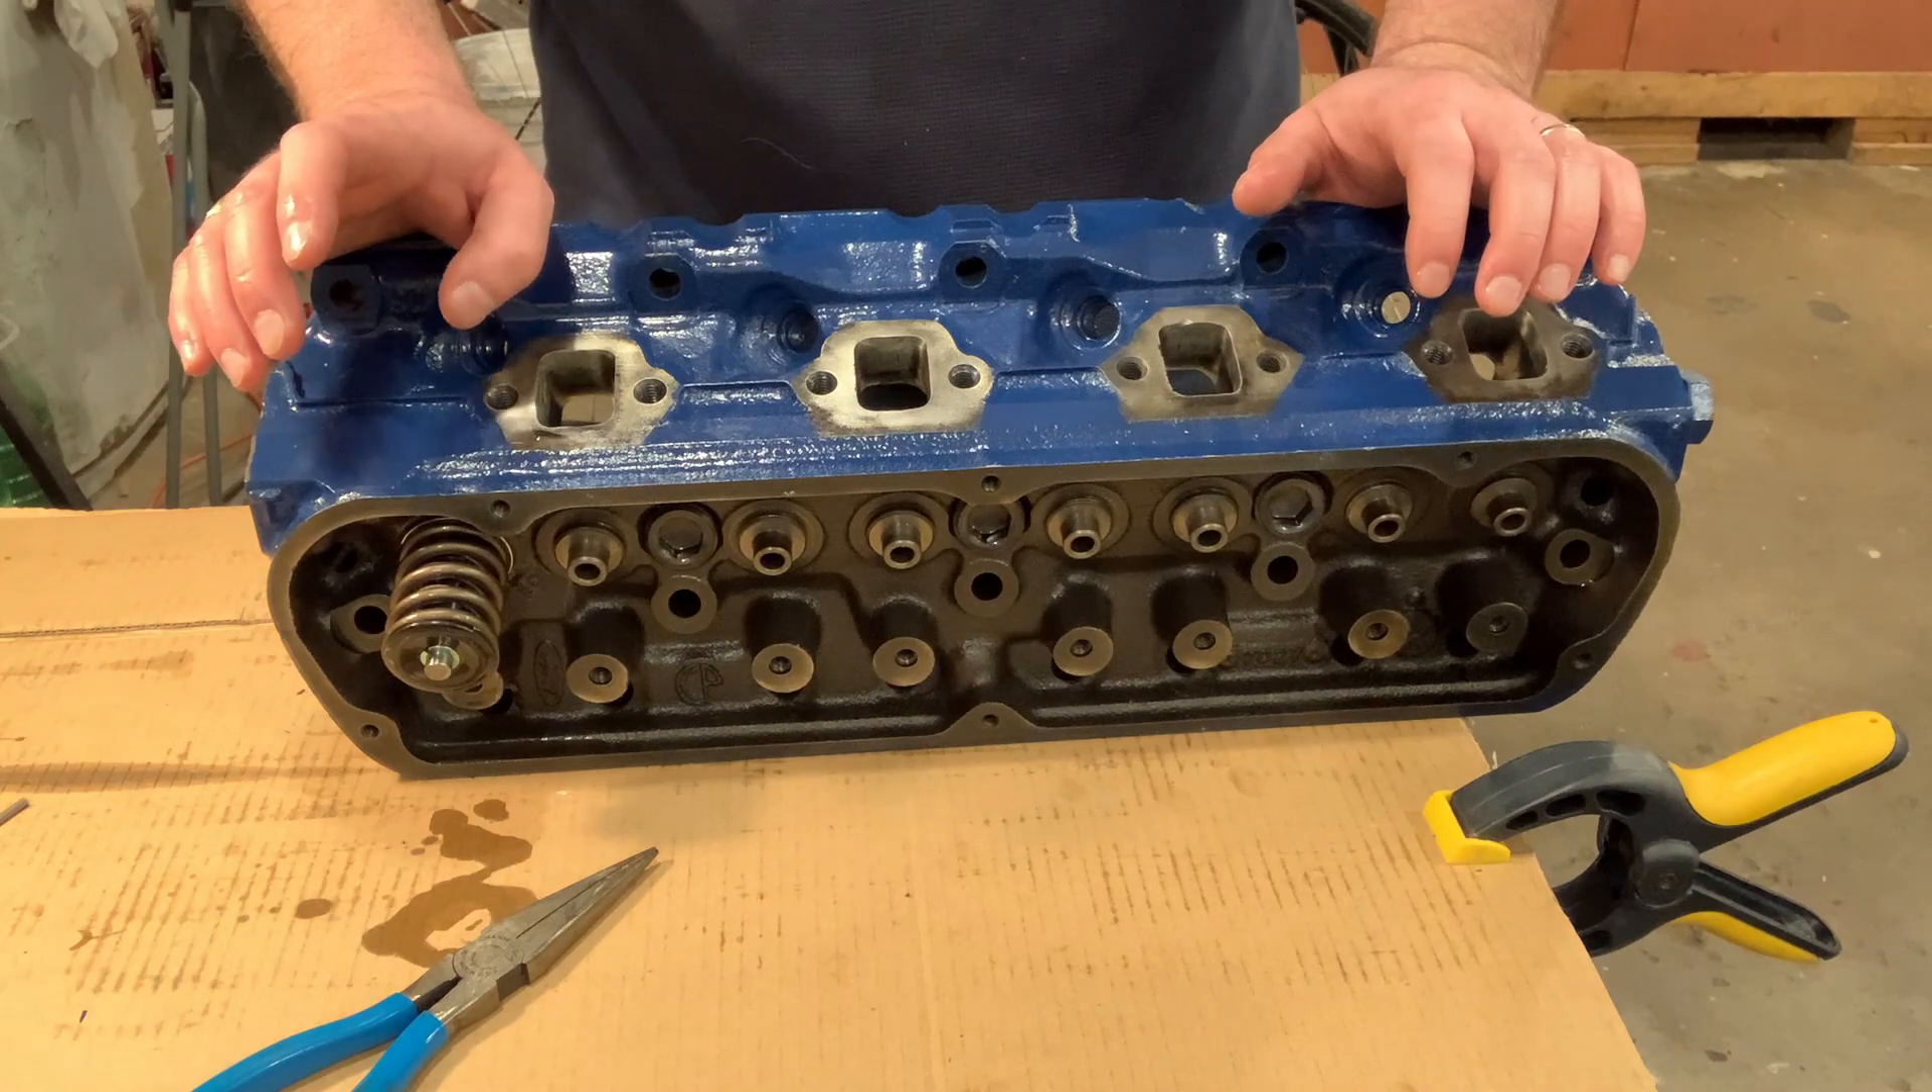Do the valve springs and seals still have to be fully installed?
Yes.